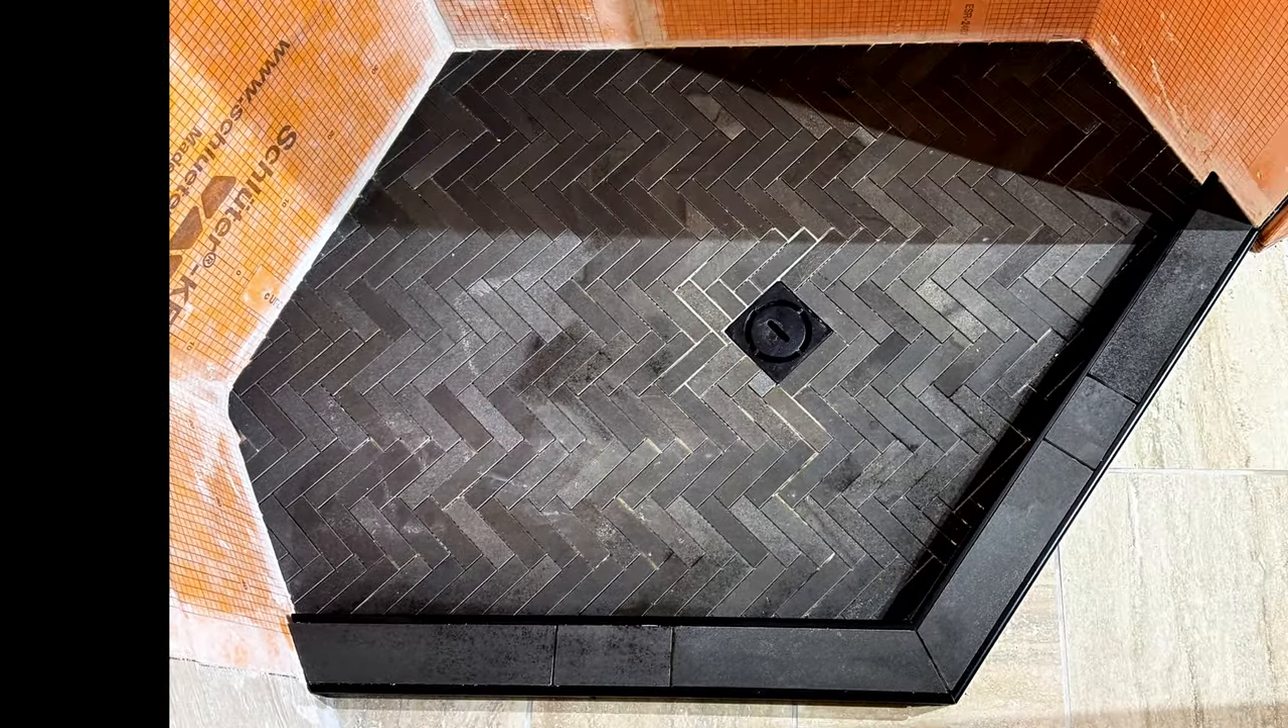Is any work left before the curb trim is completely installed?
No.